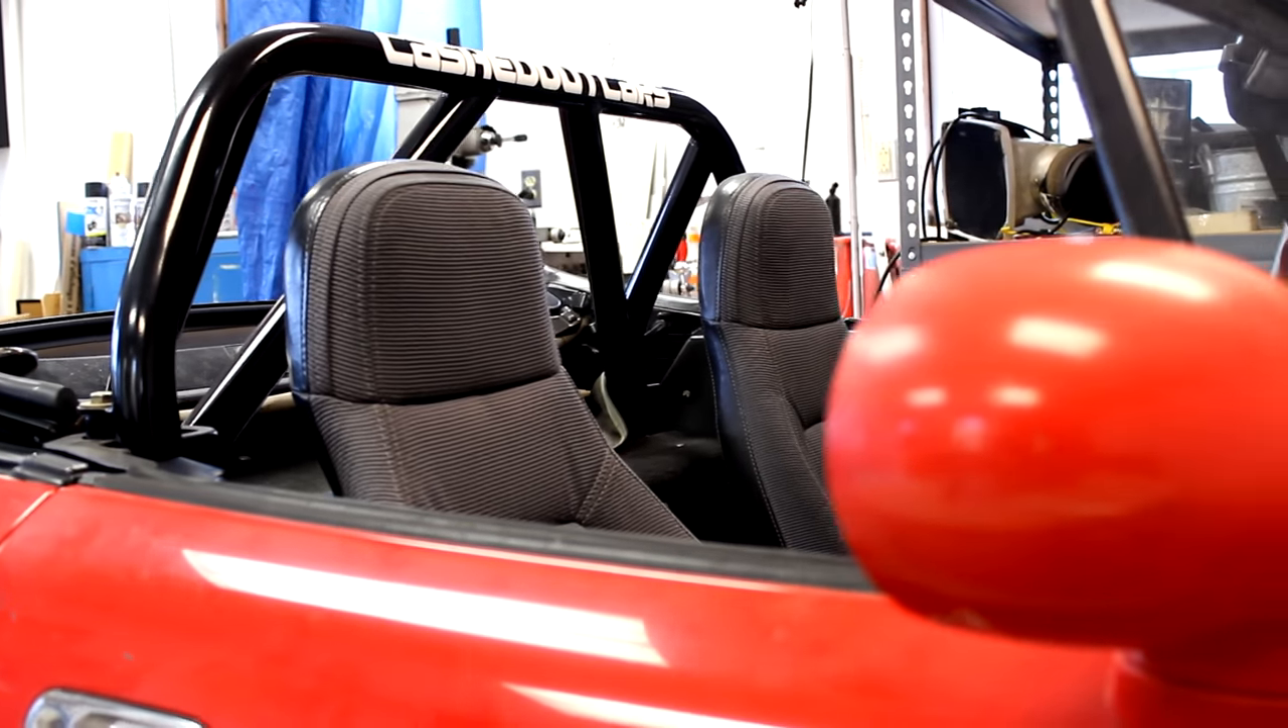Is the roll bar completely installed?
Yes.